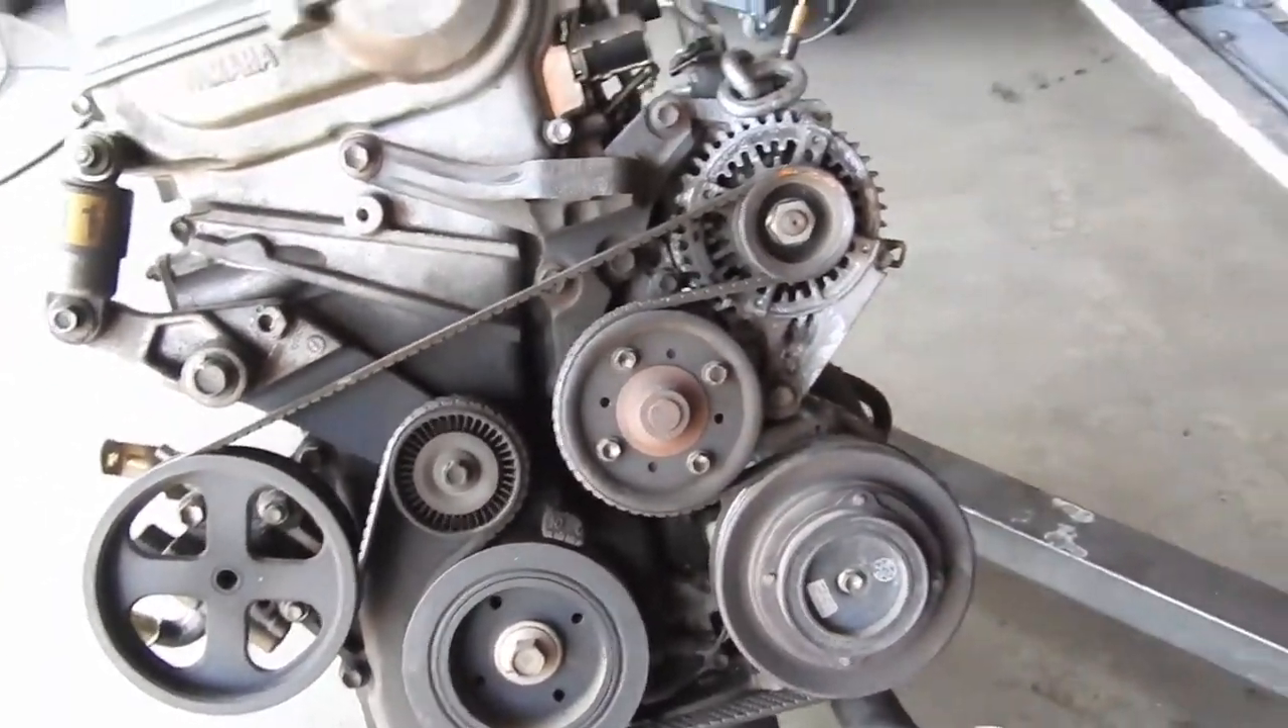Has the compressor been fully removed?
No.